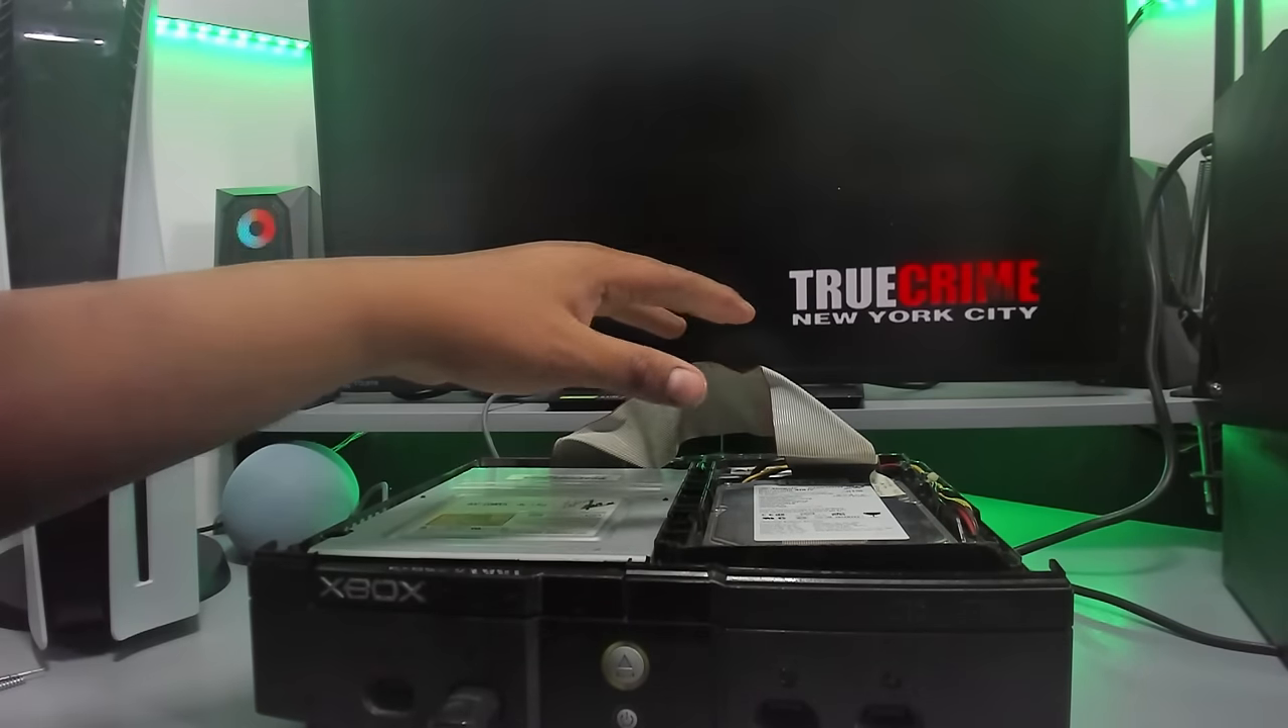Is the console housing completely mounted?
No.